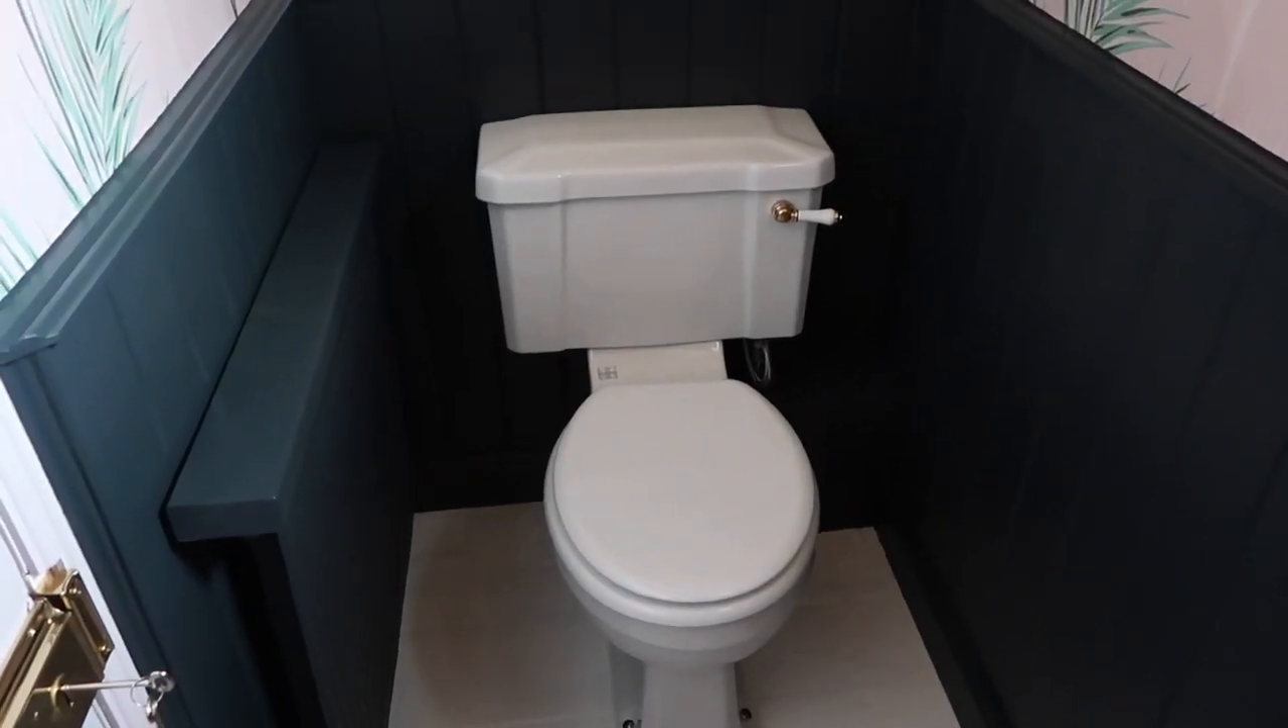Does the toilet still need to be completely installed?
No.